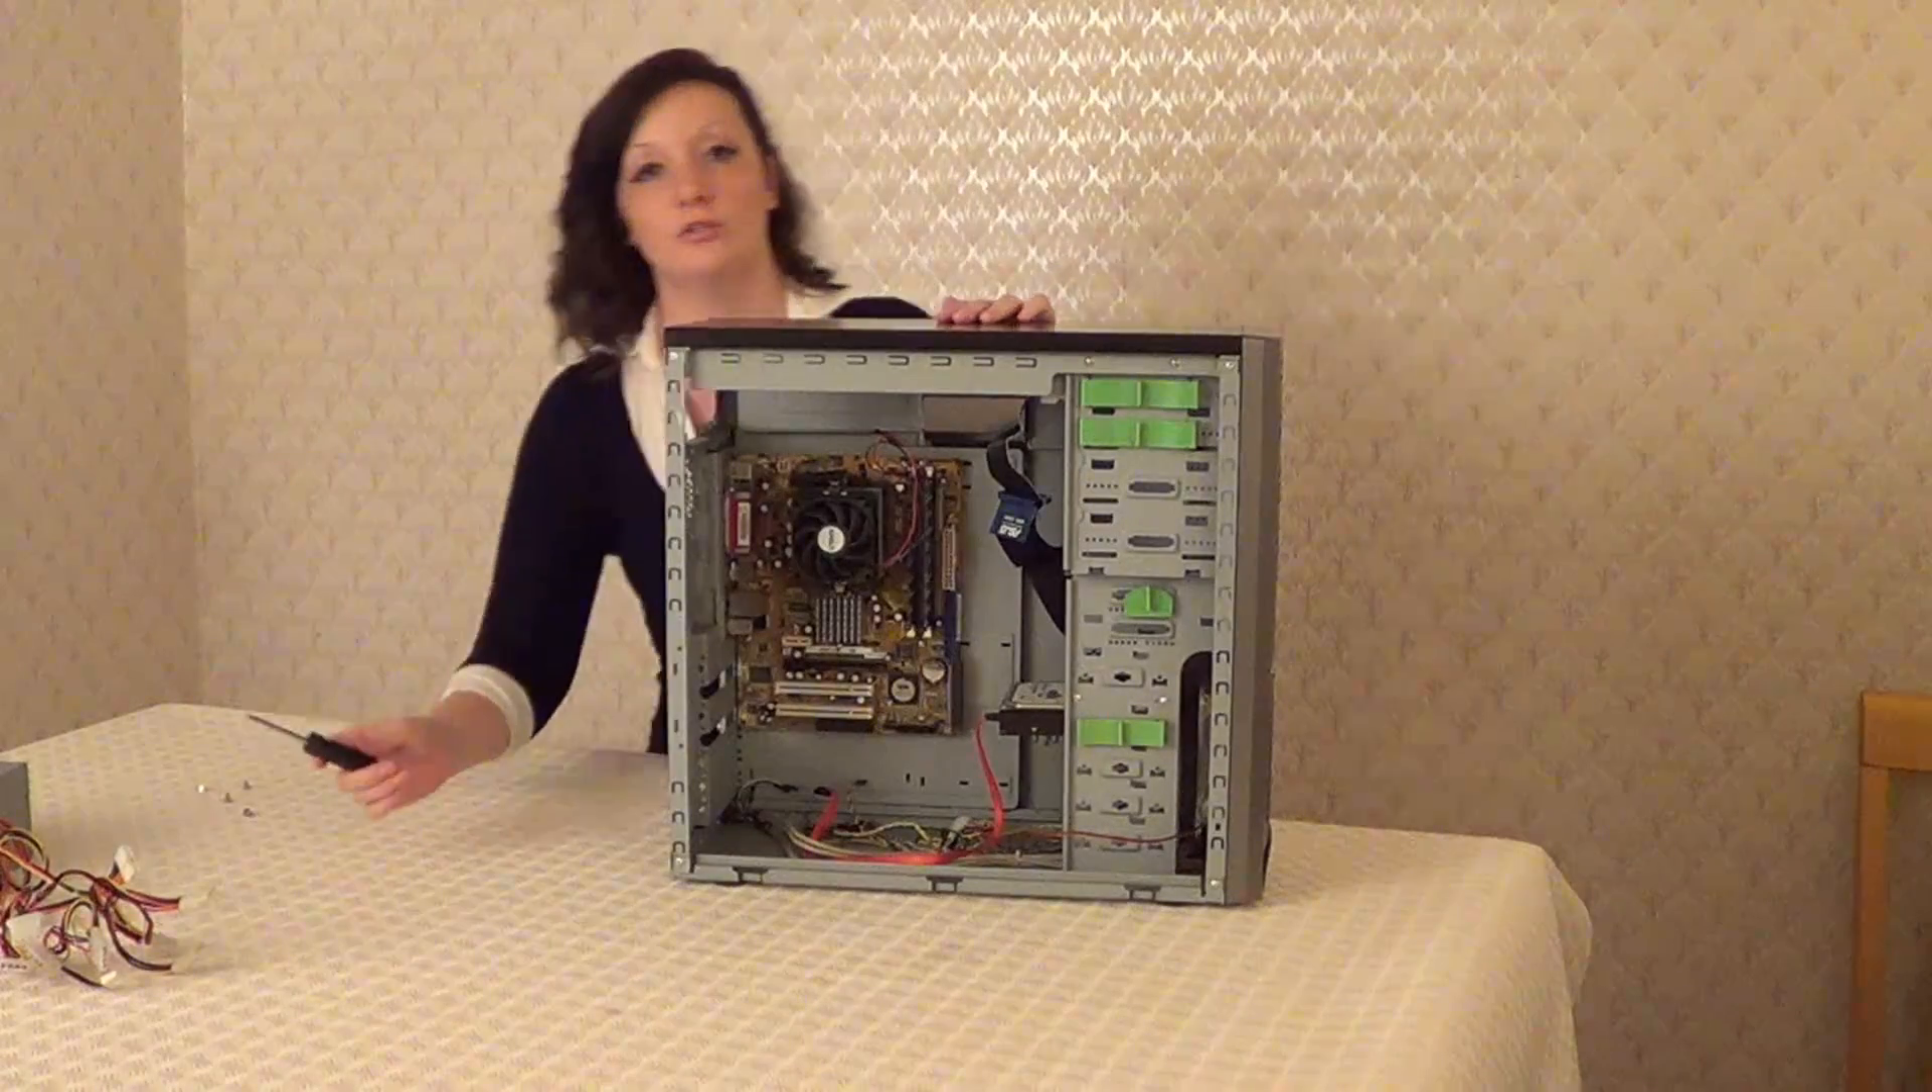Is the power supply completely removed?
Yes.